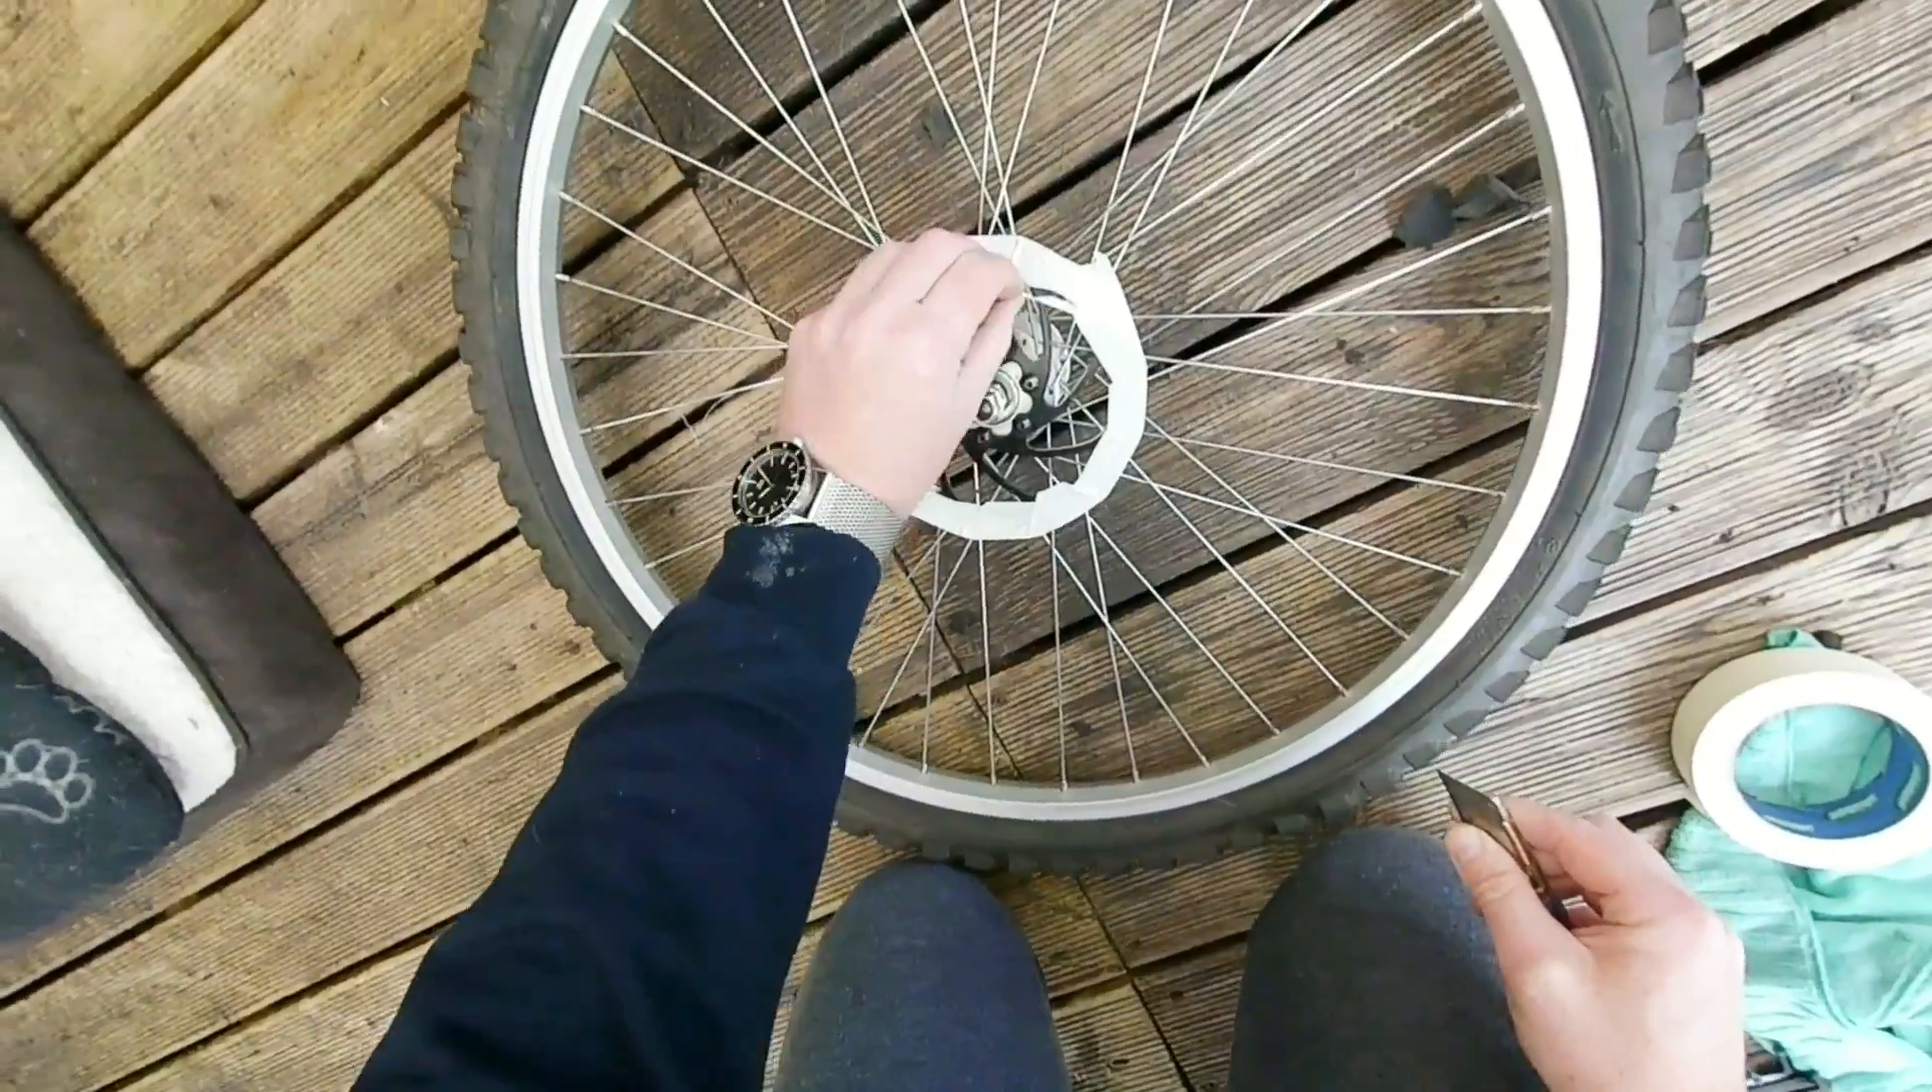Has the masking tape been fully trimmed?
No.